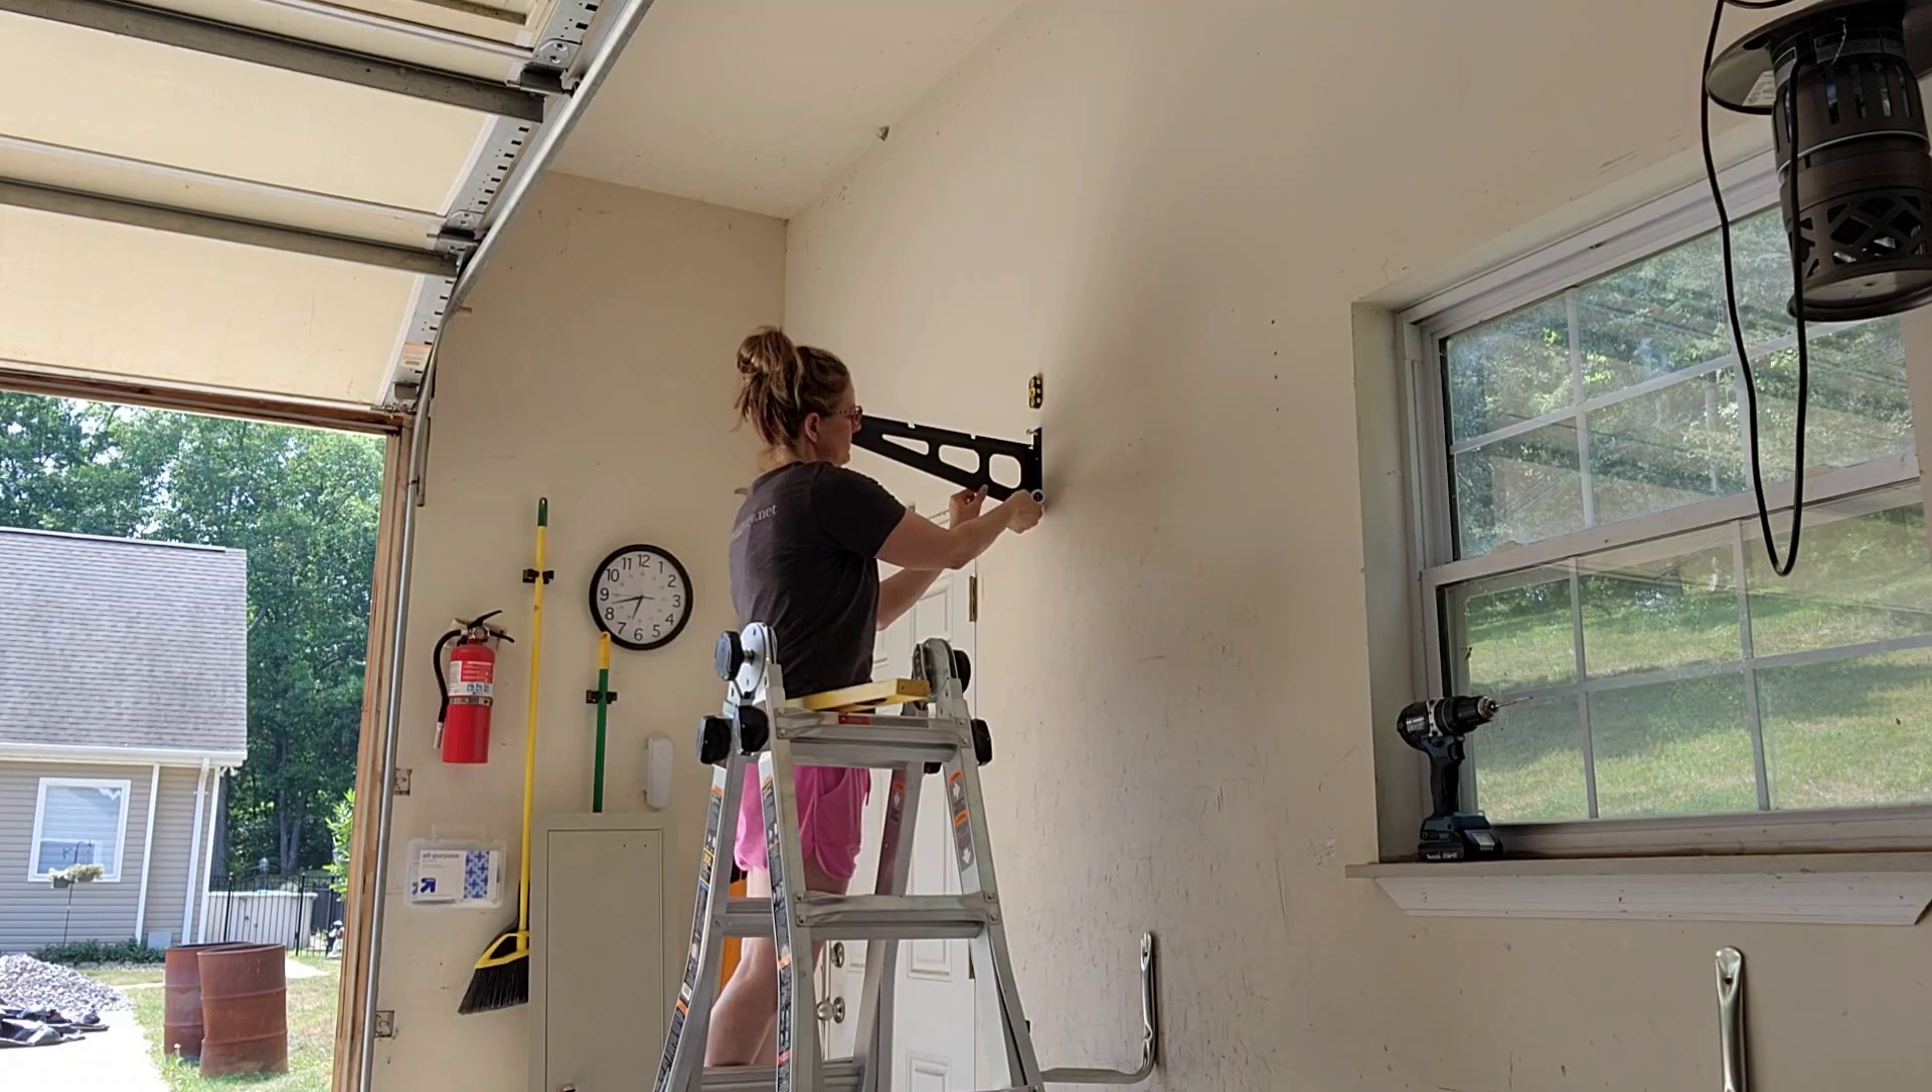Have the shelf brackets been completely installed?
No.